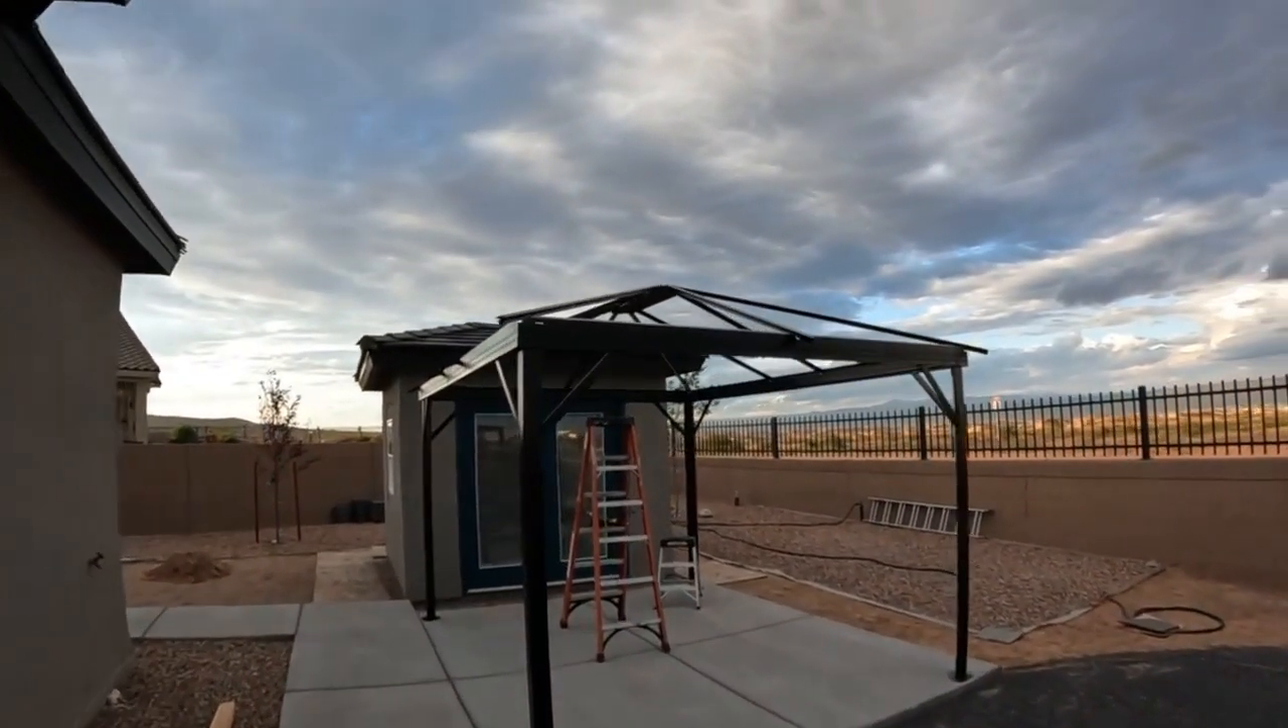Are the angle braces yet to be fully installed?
No.